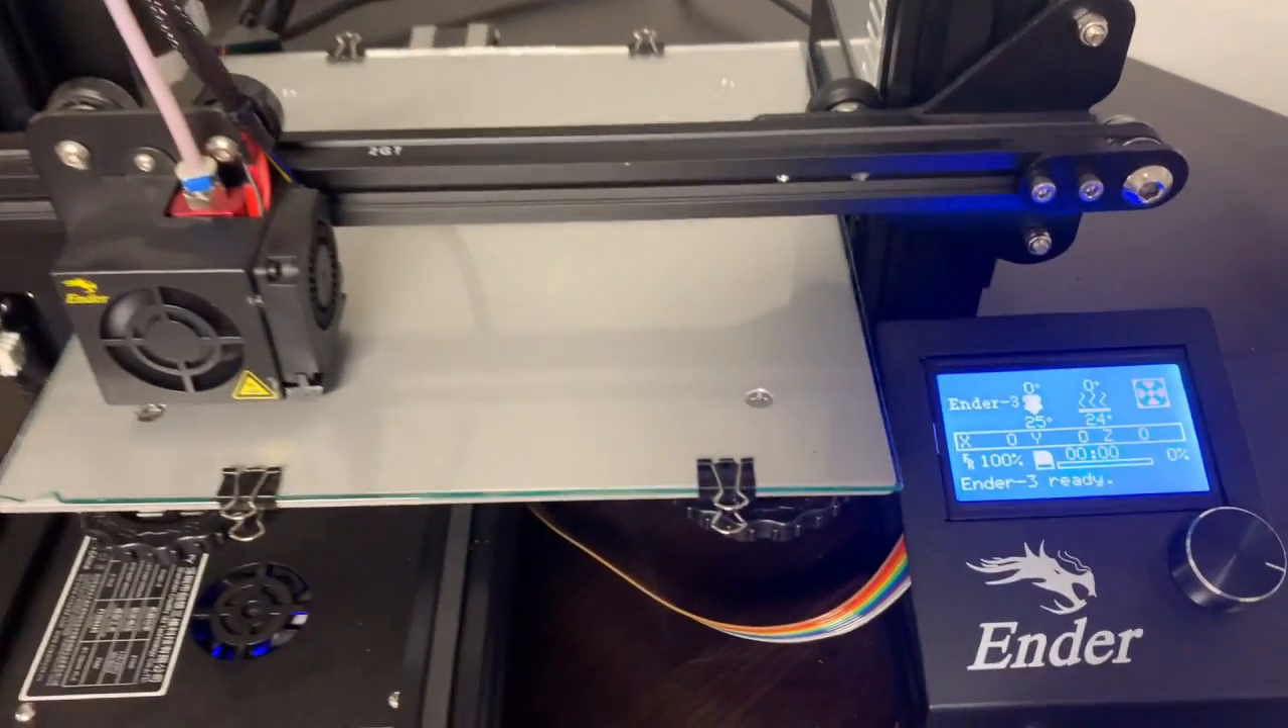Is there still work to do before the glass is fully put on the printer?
No.